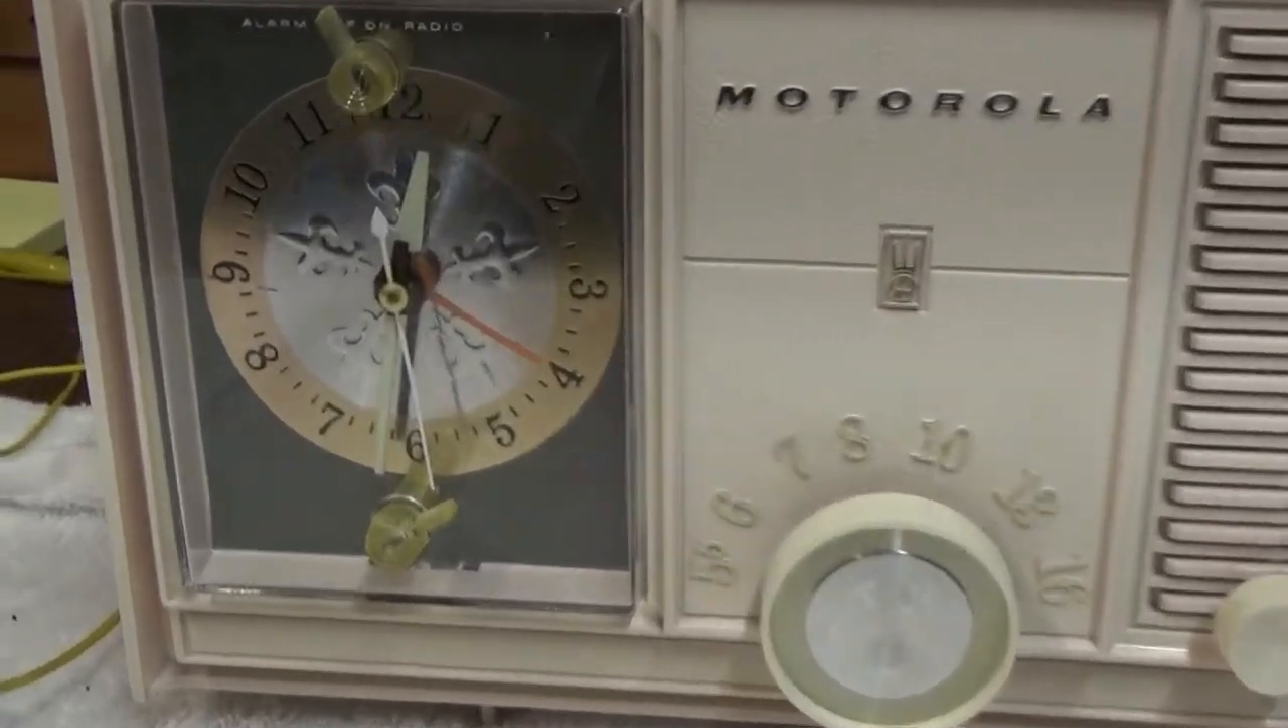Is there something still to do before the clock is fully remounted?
No.